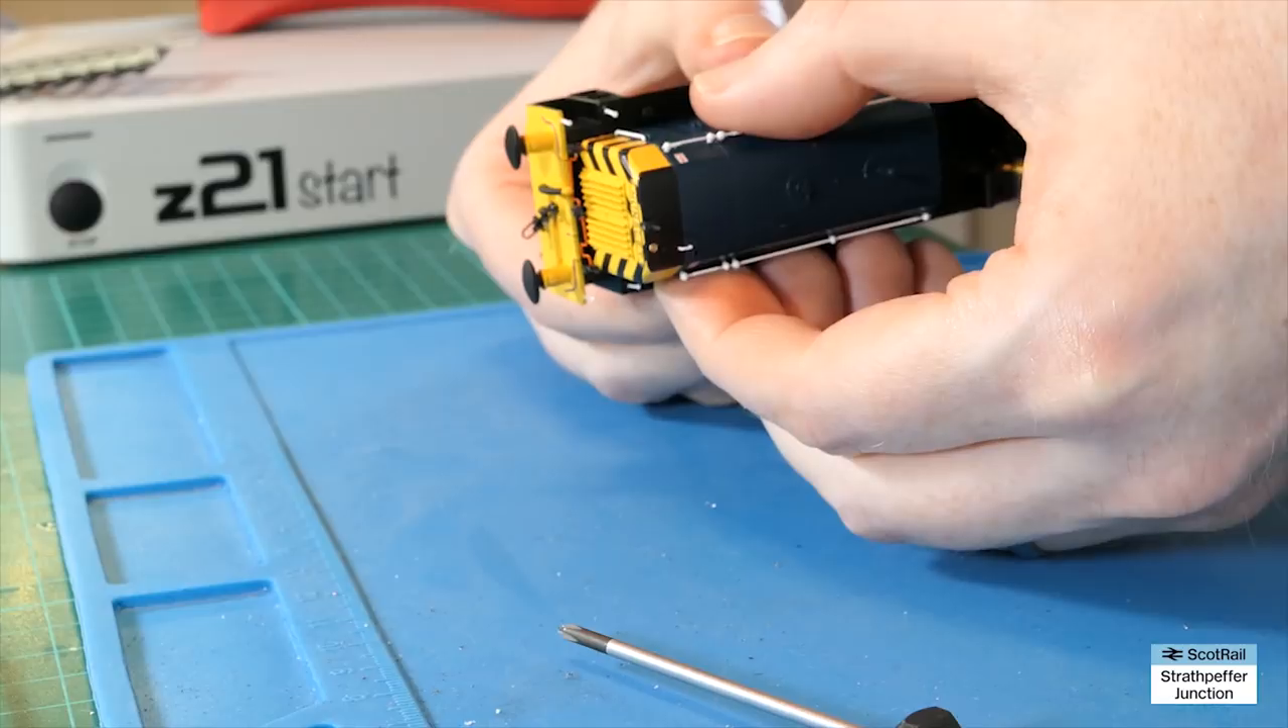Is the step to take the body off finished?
No.